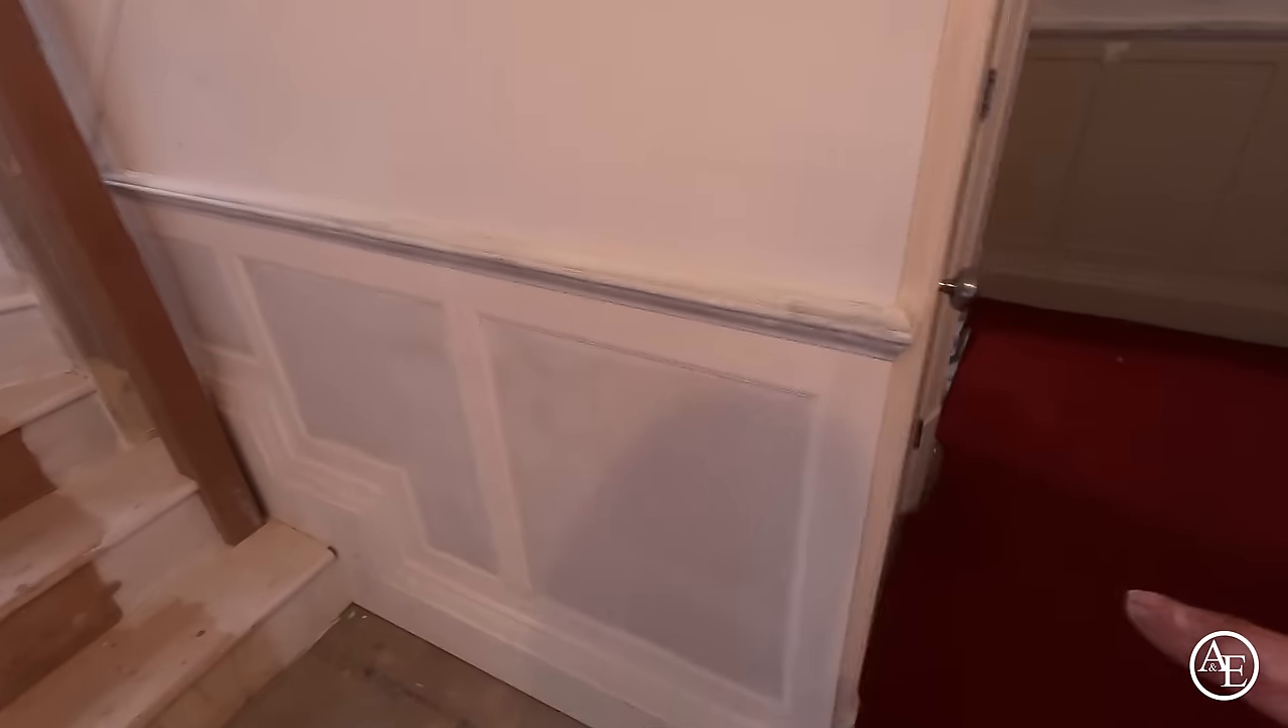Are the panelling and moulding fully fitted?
Yes.